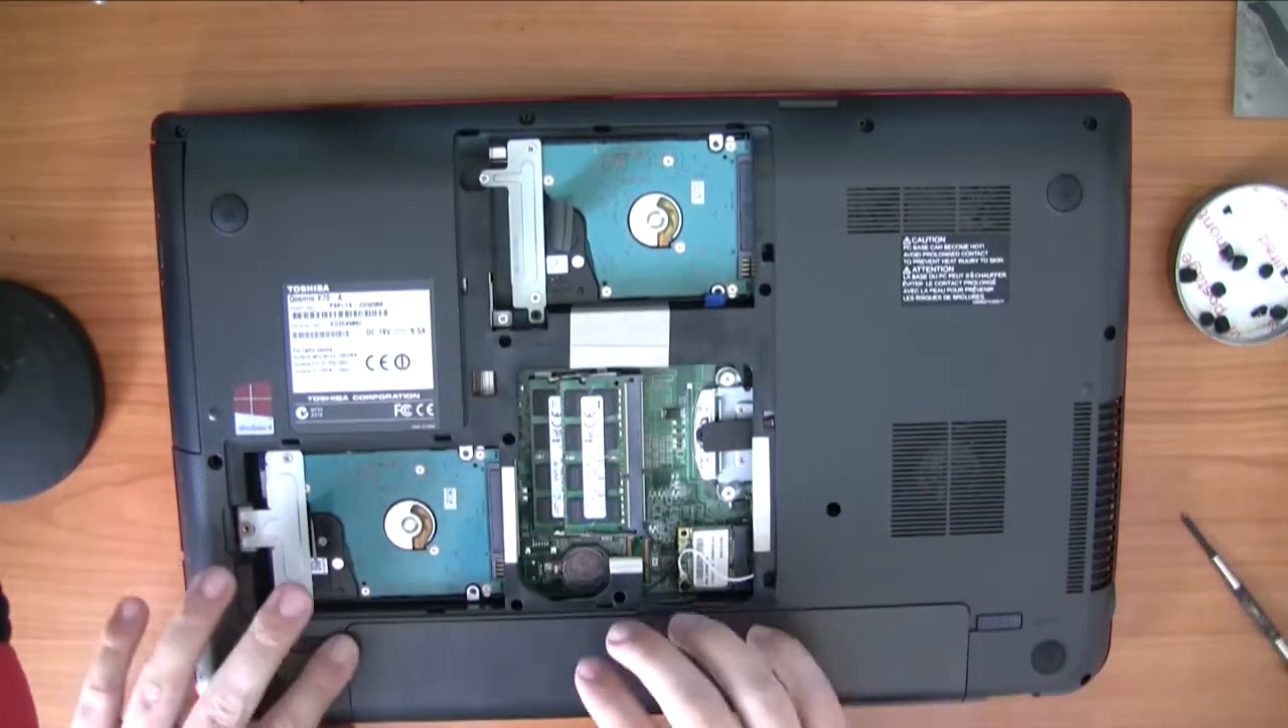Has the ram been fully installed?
Yes.